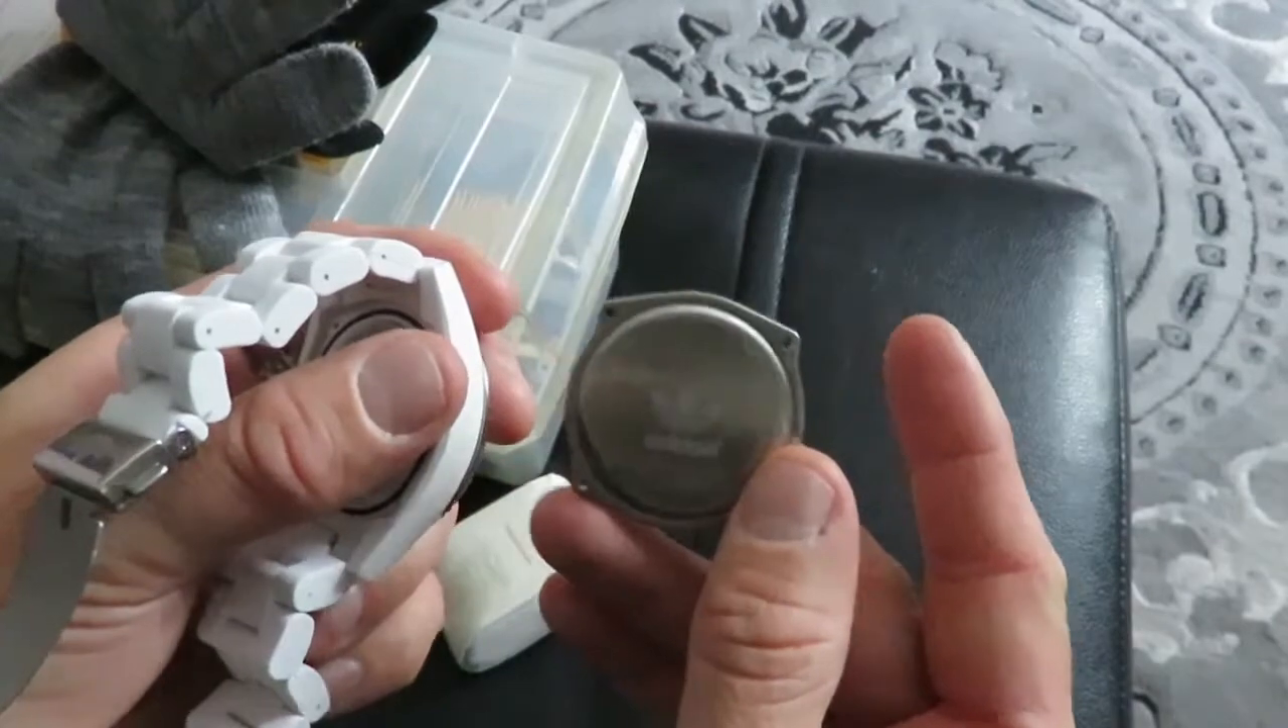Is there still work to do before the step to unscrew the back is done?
No.